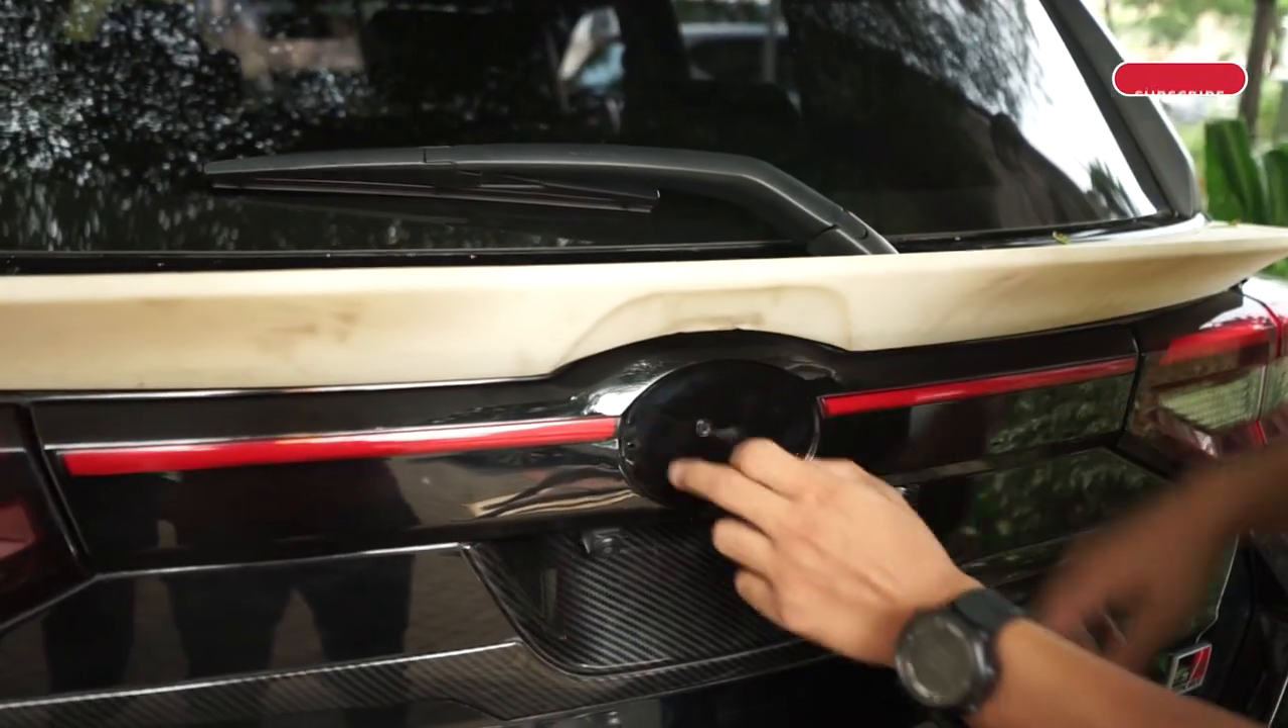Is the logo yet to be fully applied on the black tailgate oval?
Yes.